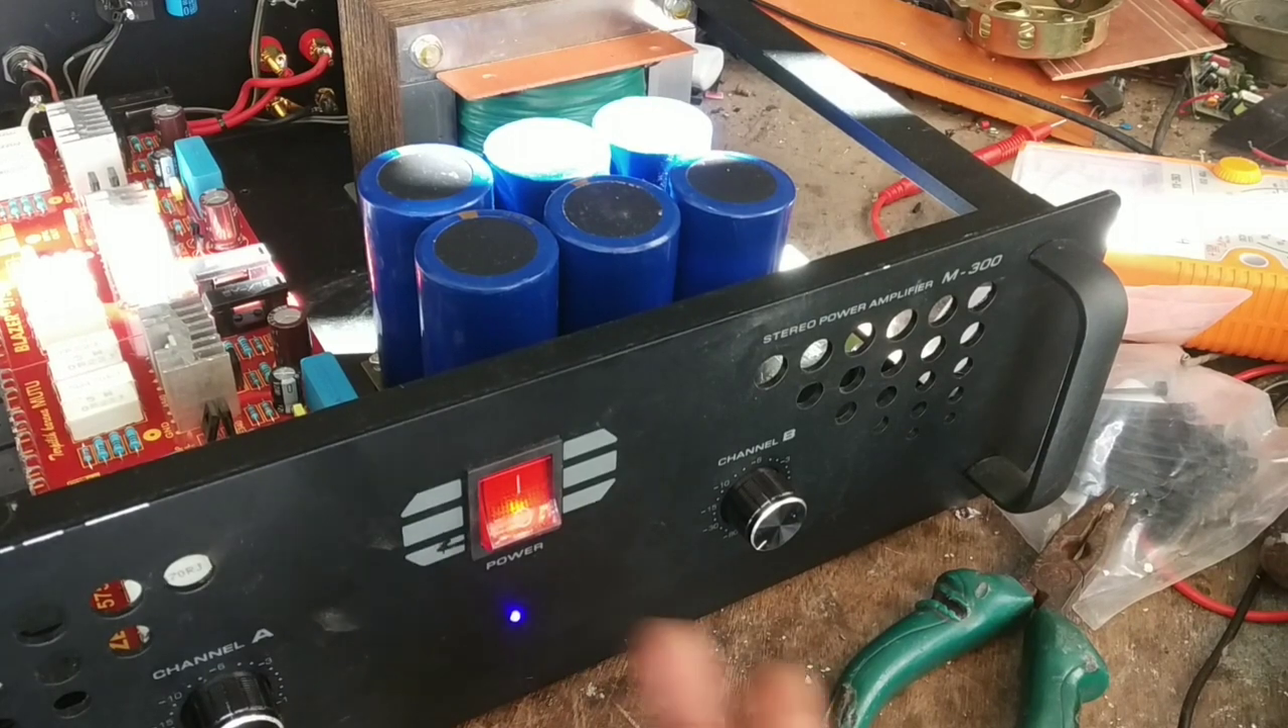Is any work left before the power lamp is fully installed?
No.